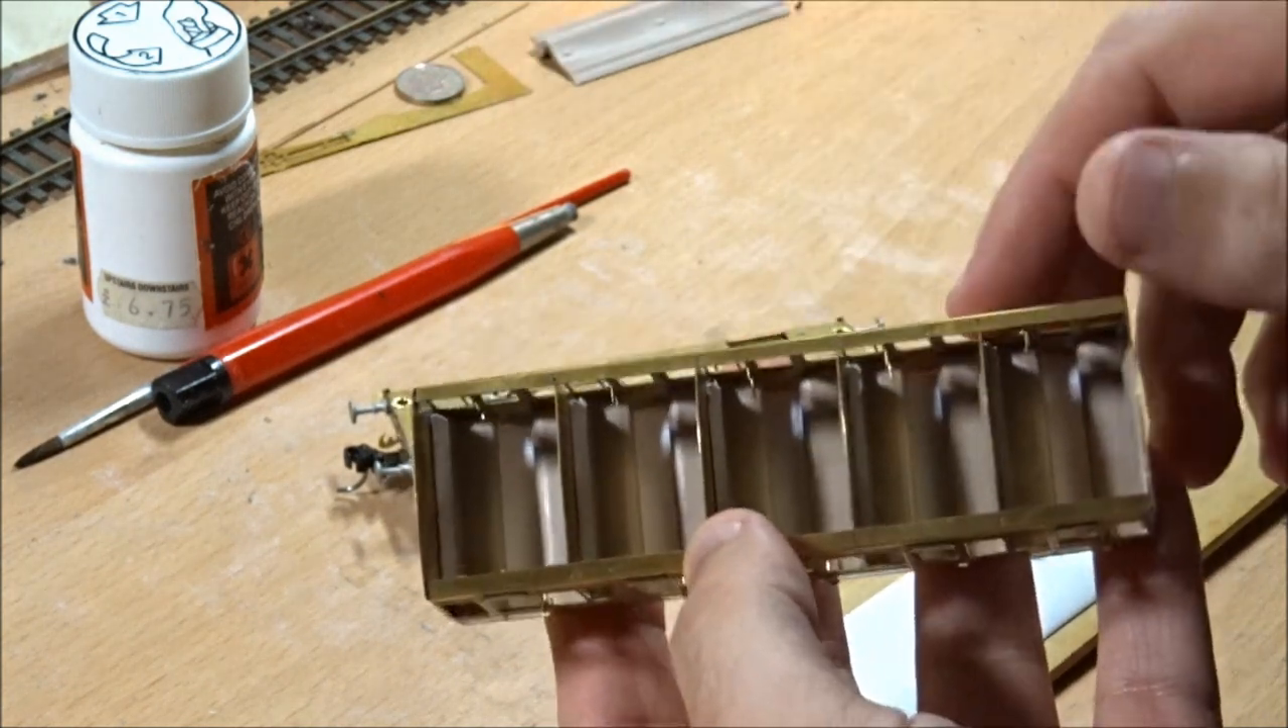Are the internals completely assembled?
Yes.